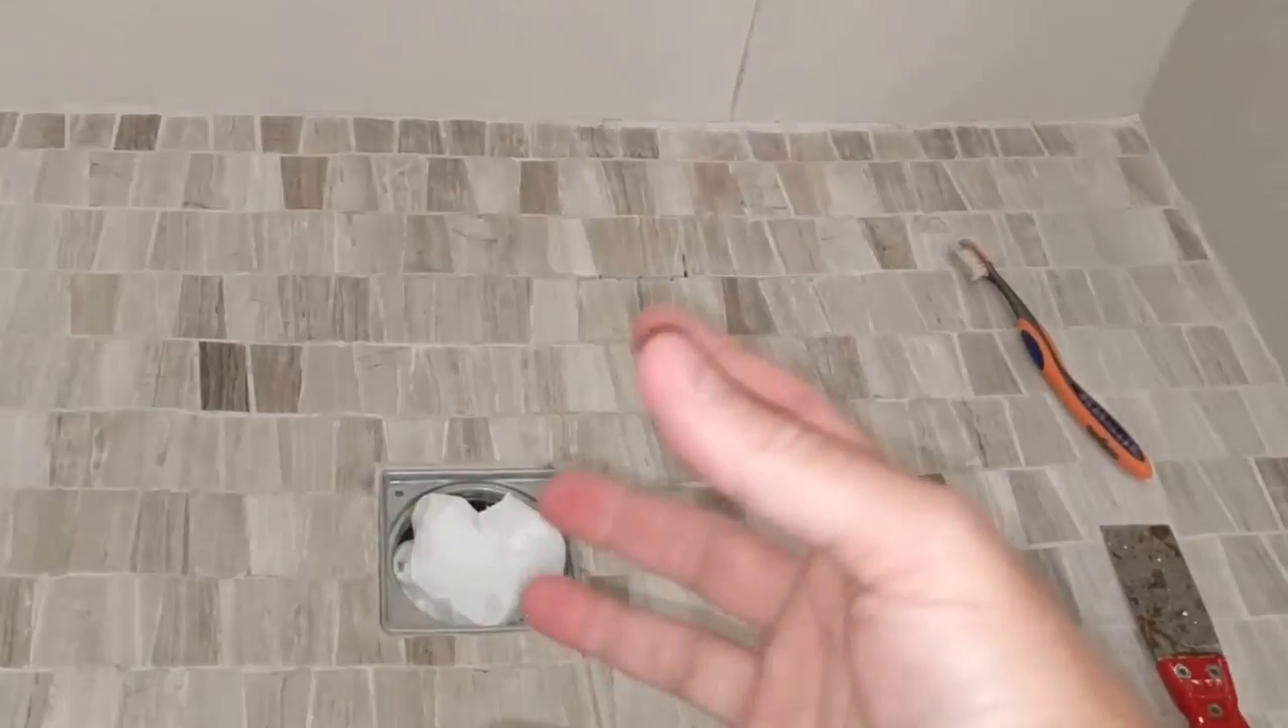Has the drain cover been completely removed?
Yes.